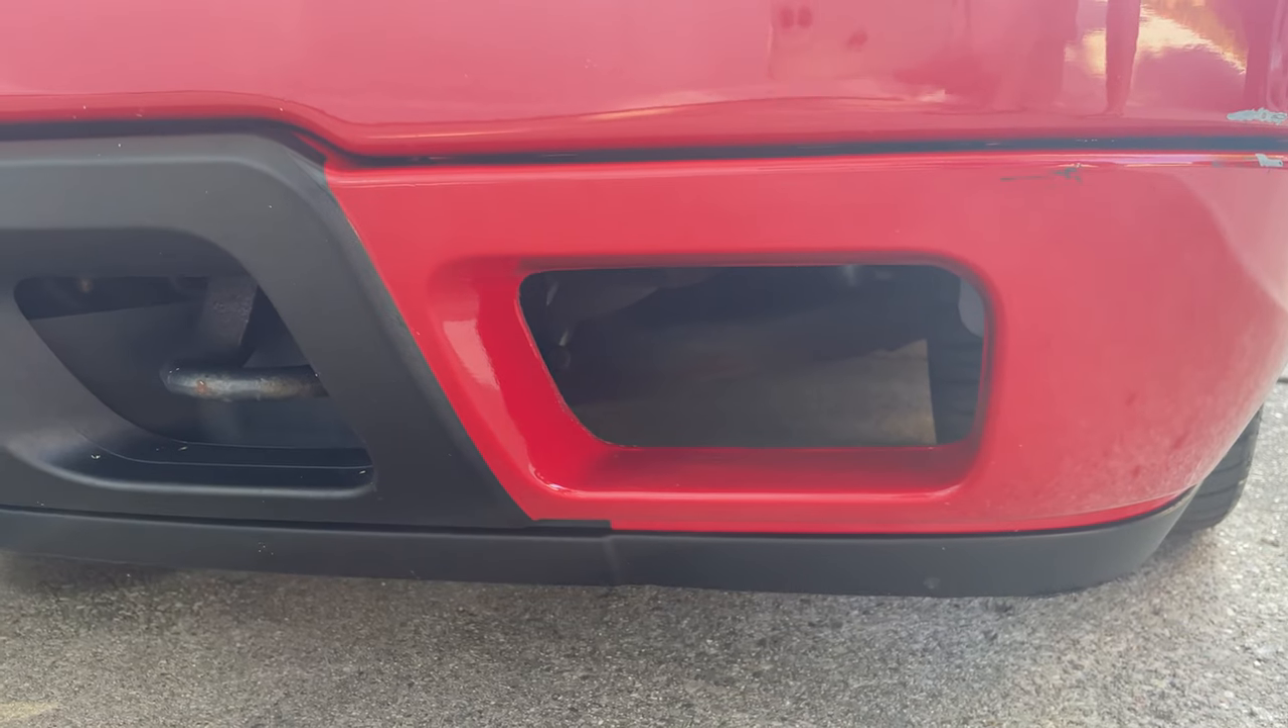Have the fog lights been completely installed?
No.